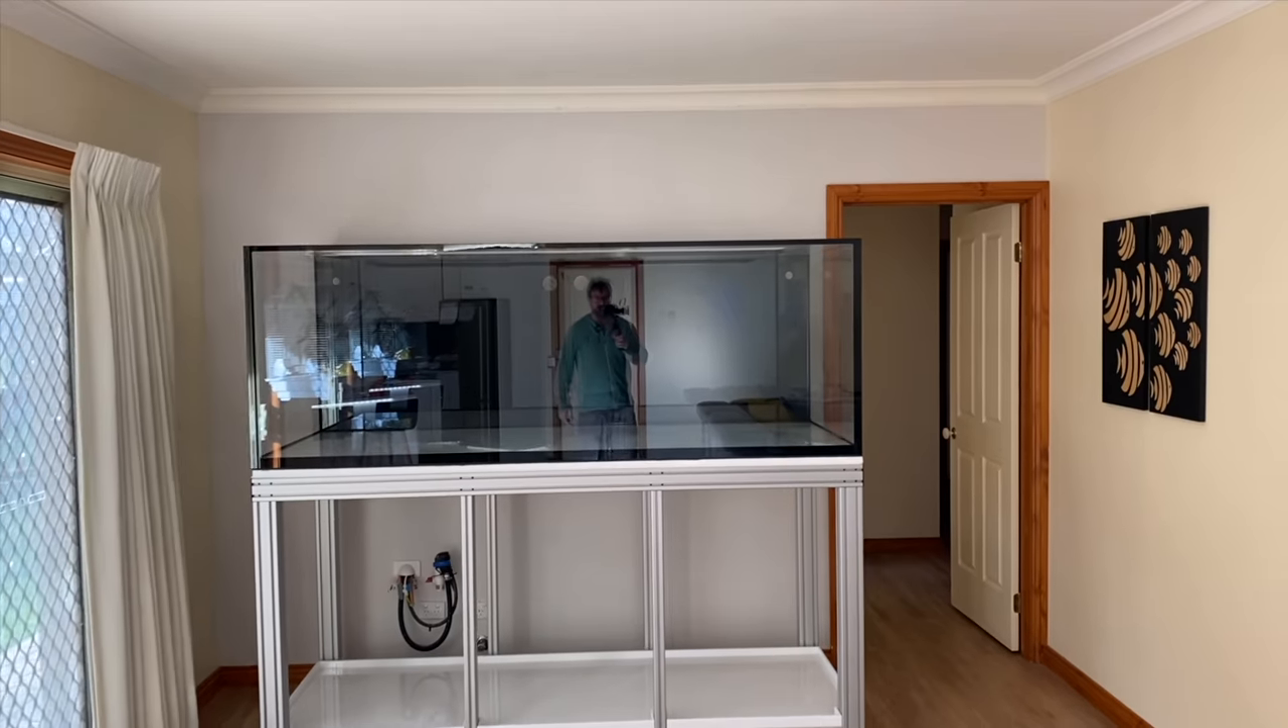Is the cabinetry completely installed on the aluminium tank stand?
No.